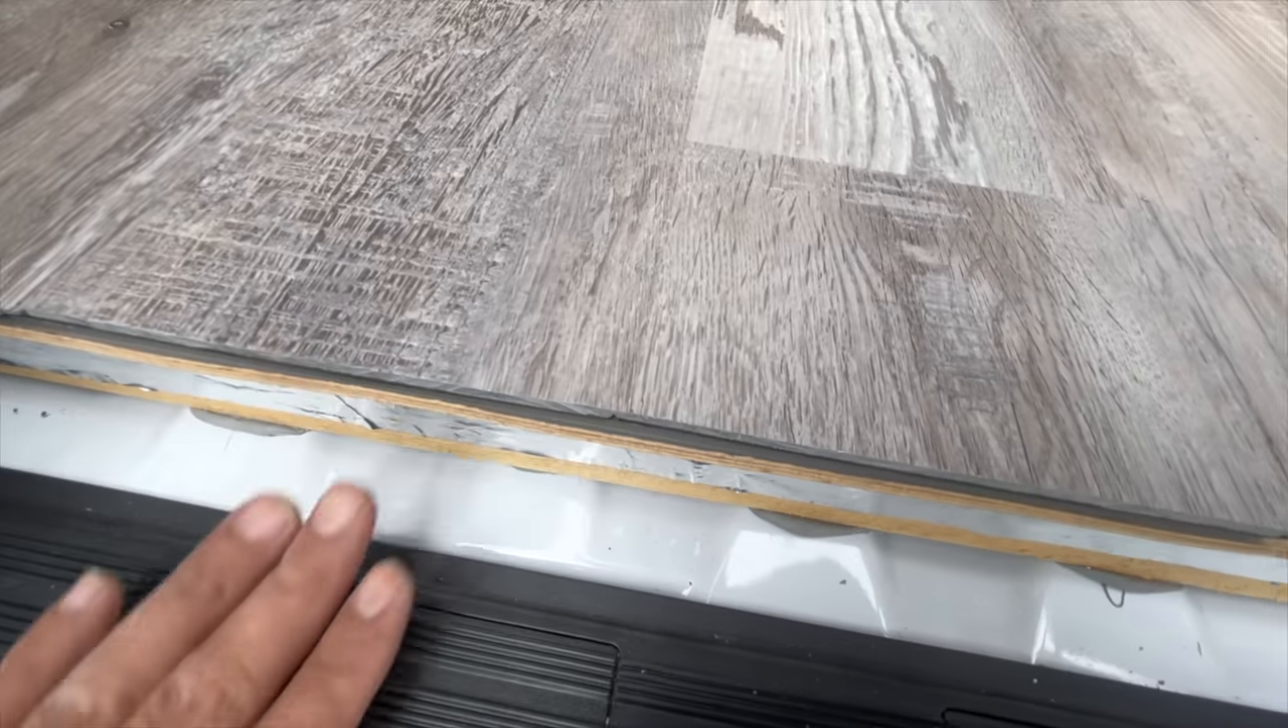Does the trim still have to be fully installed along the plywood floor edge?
Yes.